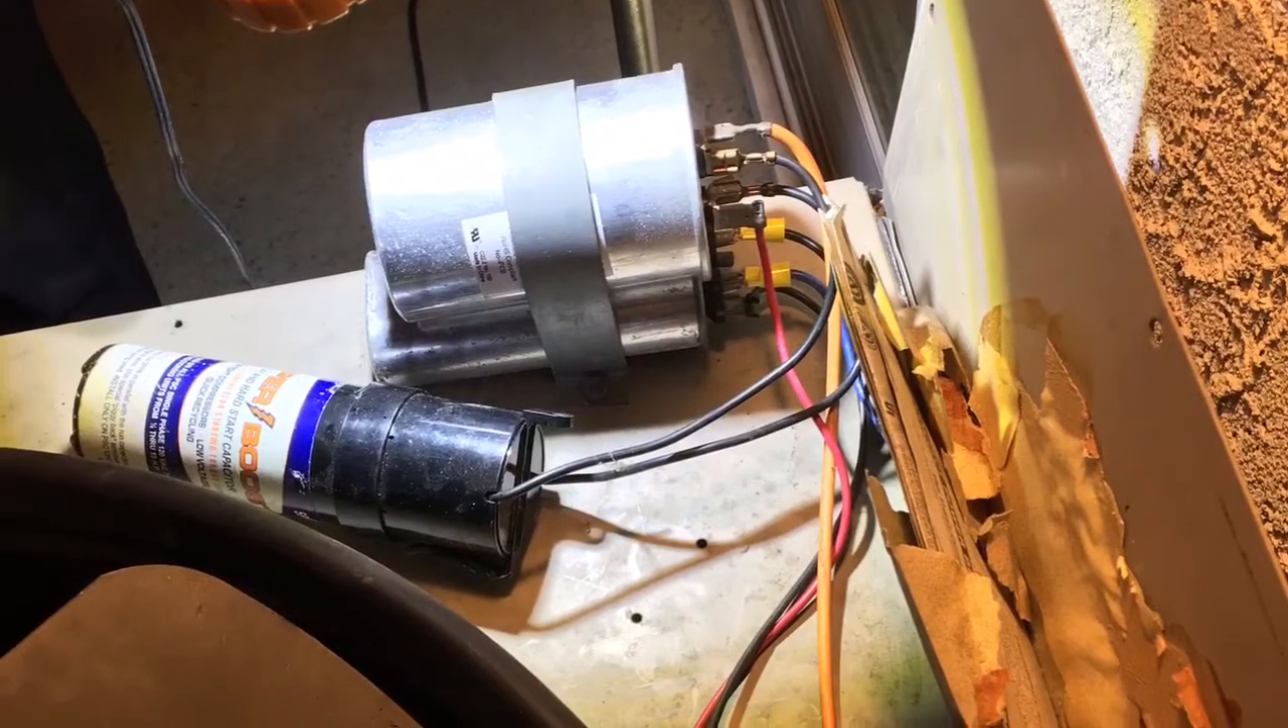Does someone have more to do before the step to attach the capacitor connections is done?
No.